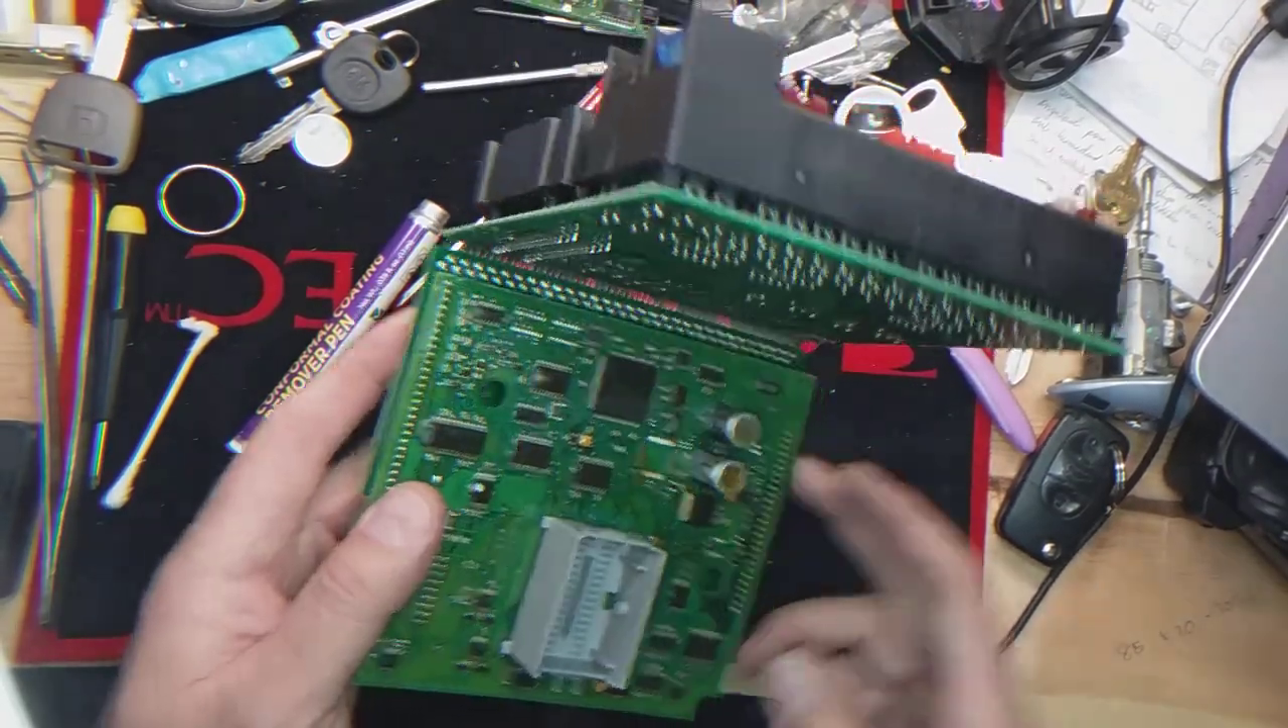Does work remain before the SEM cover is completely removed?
No.